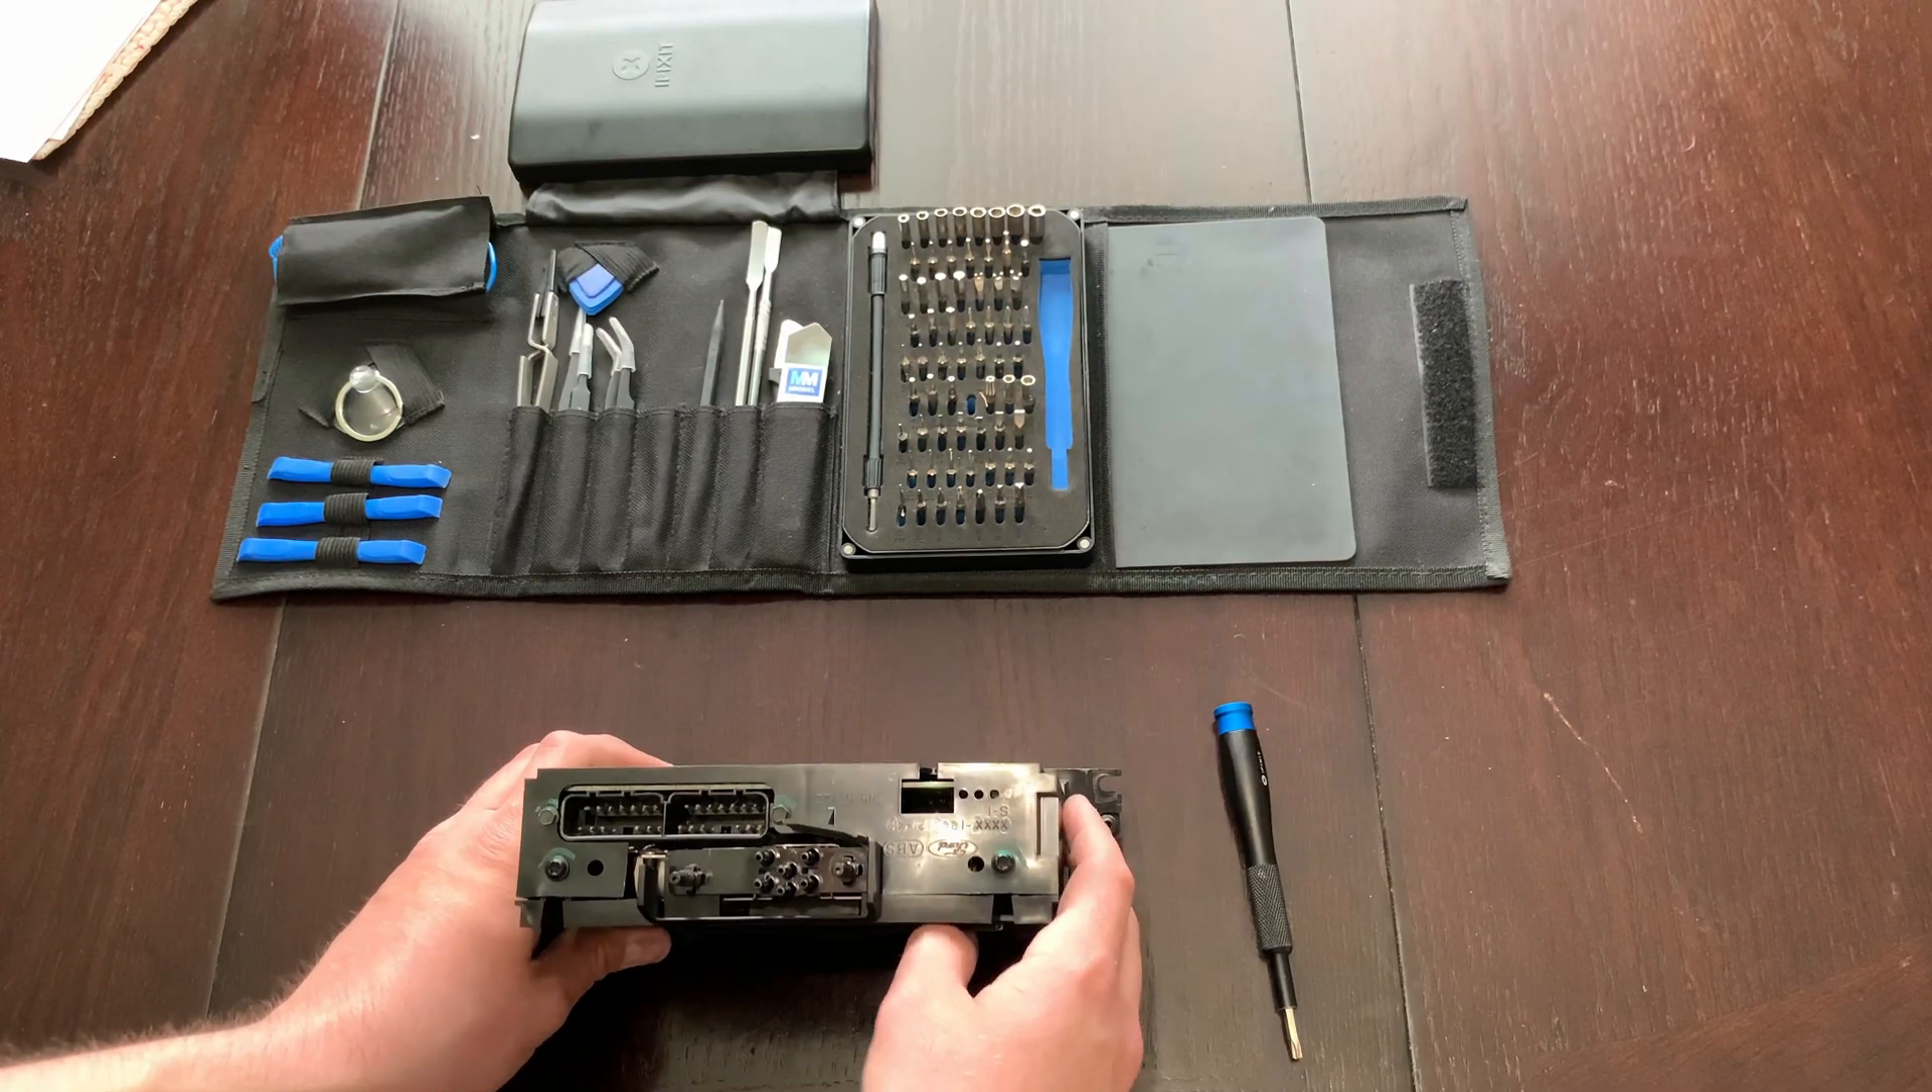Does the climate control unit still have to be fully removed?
No.